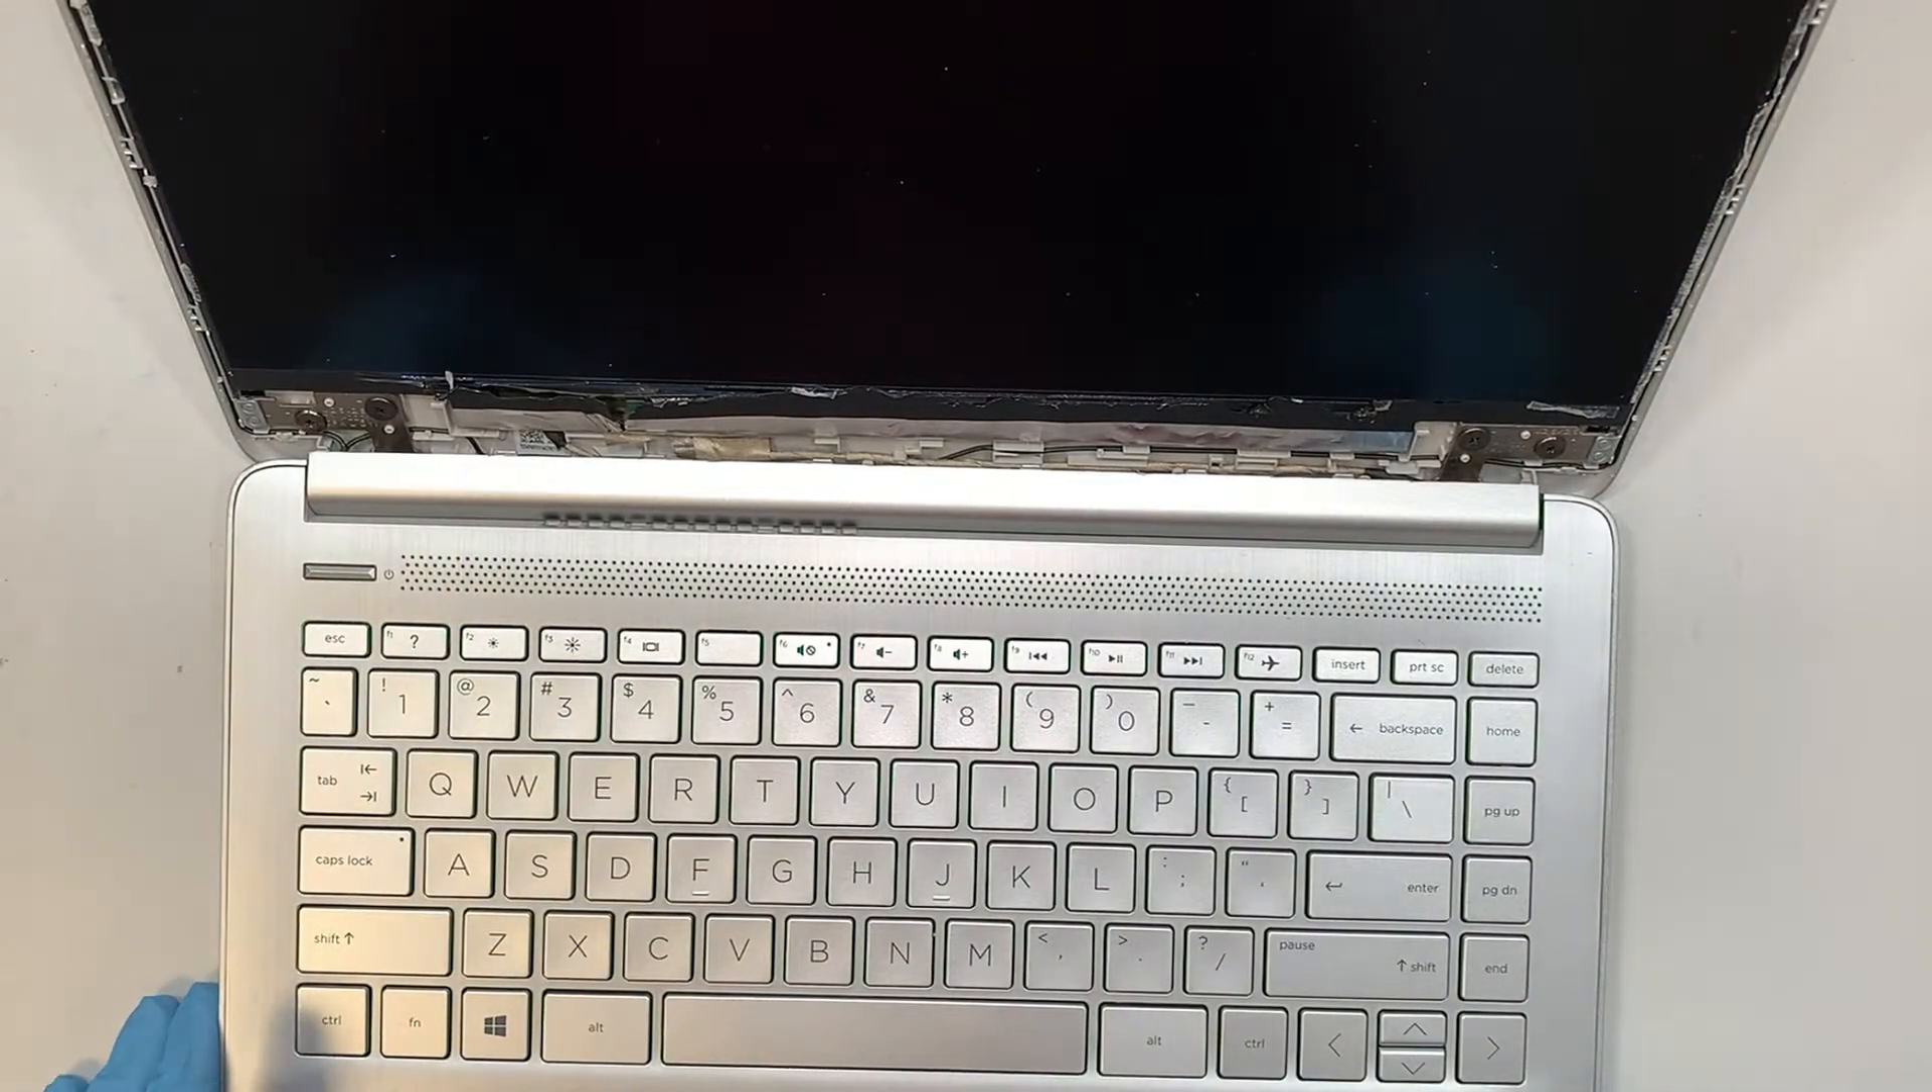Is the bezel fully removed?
Yes.